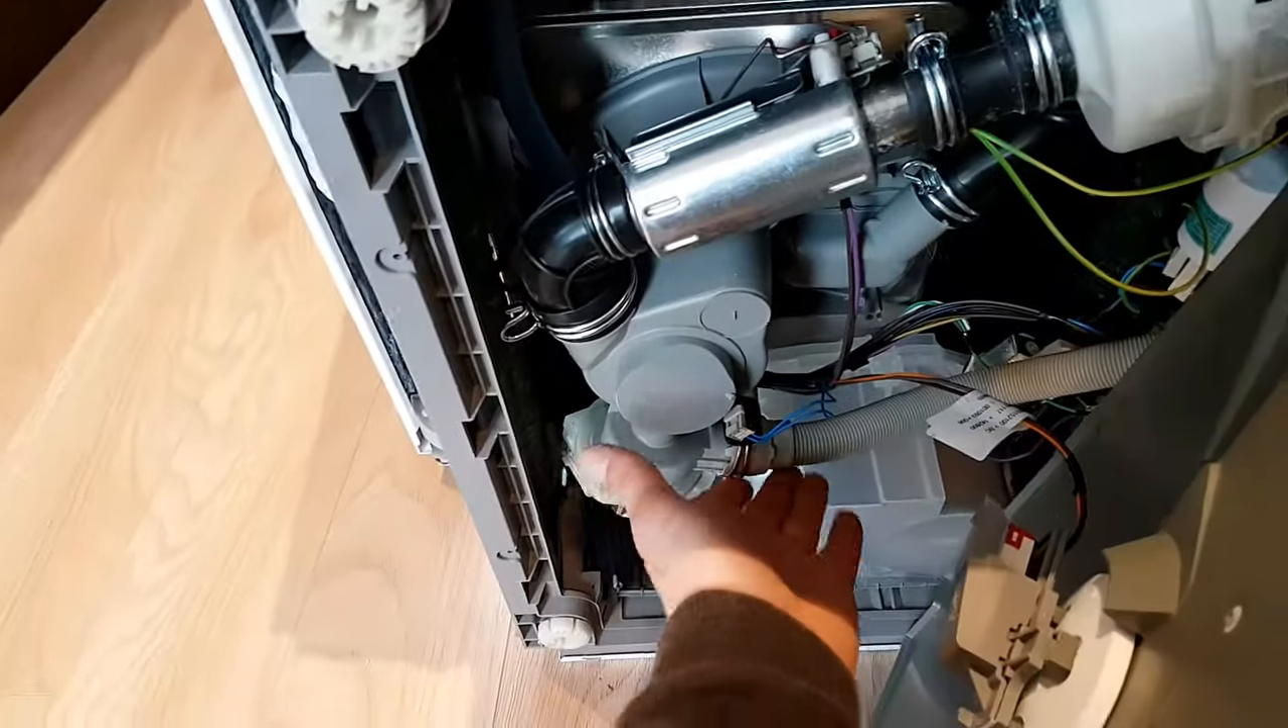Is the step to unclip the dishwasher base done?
Yes.